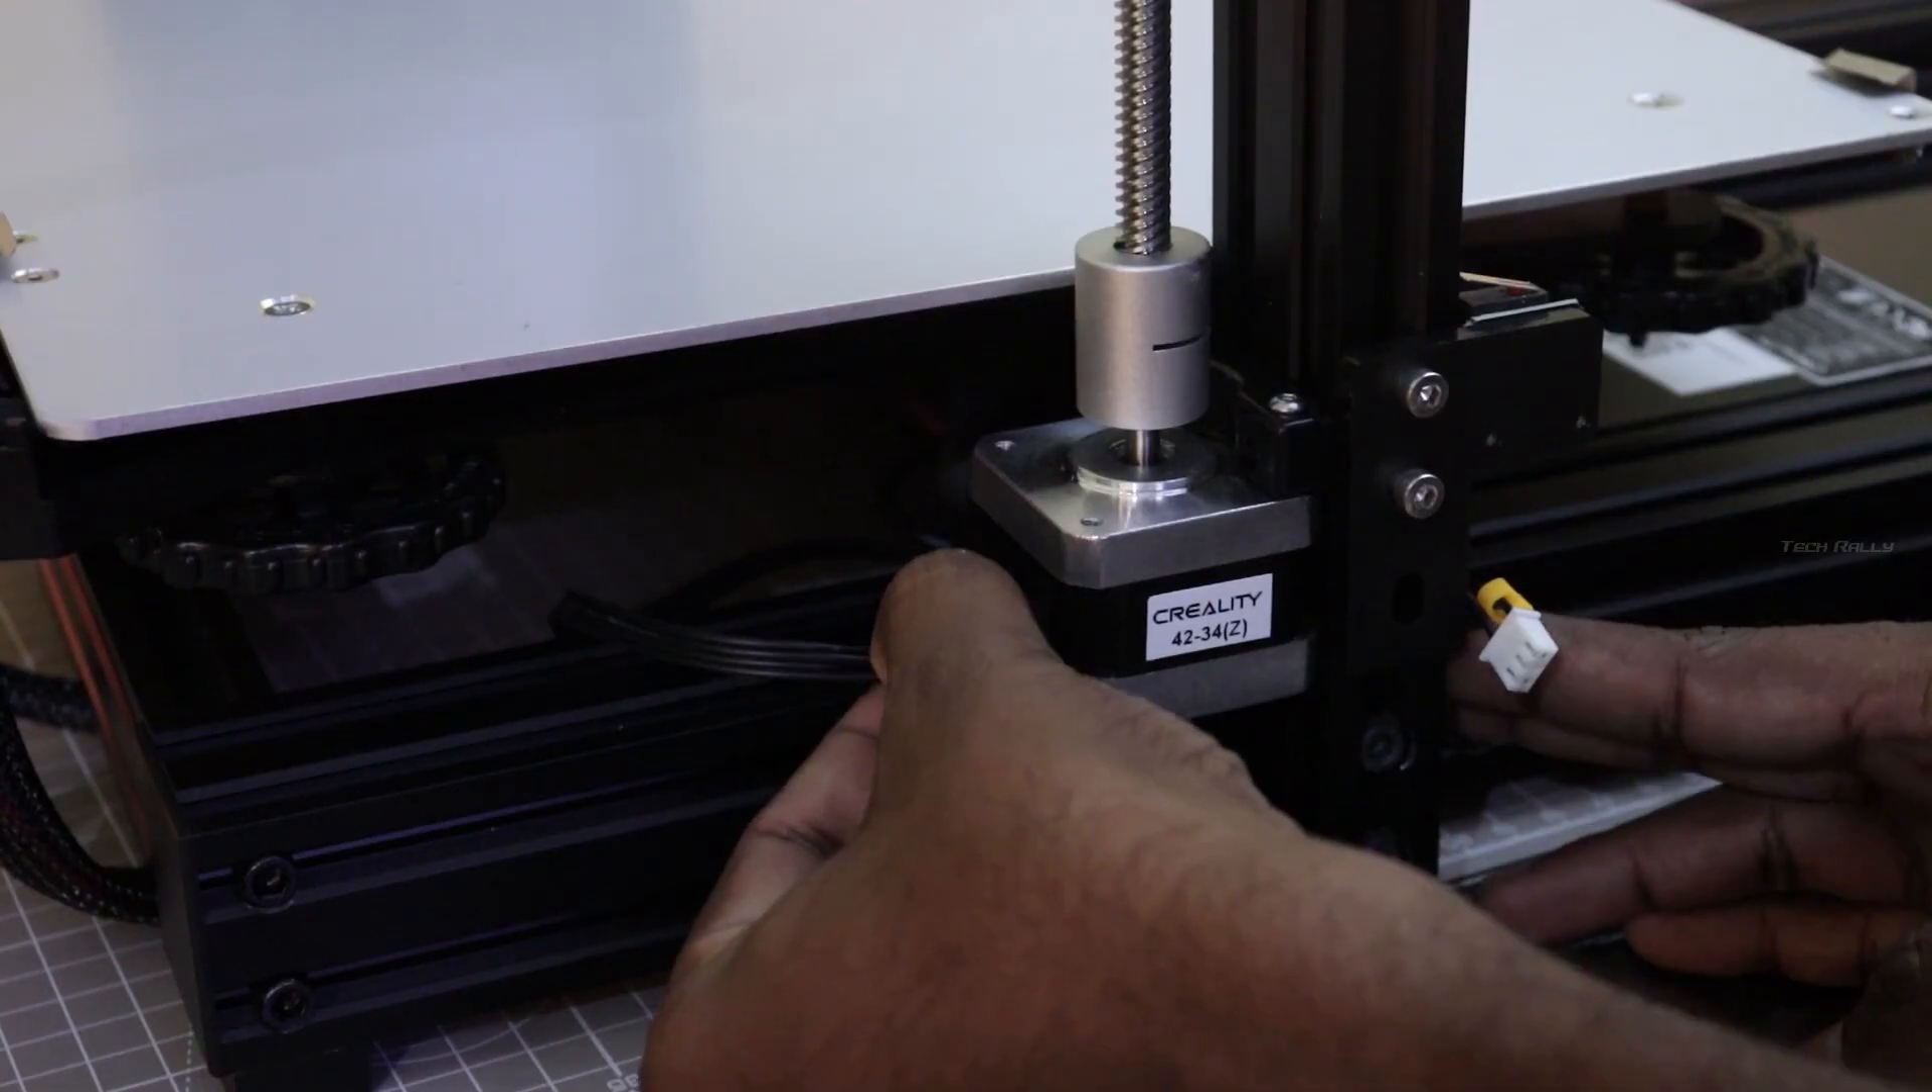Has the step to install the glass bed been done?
No.